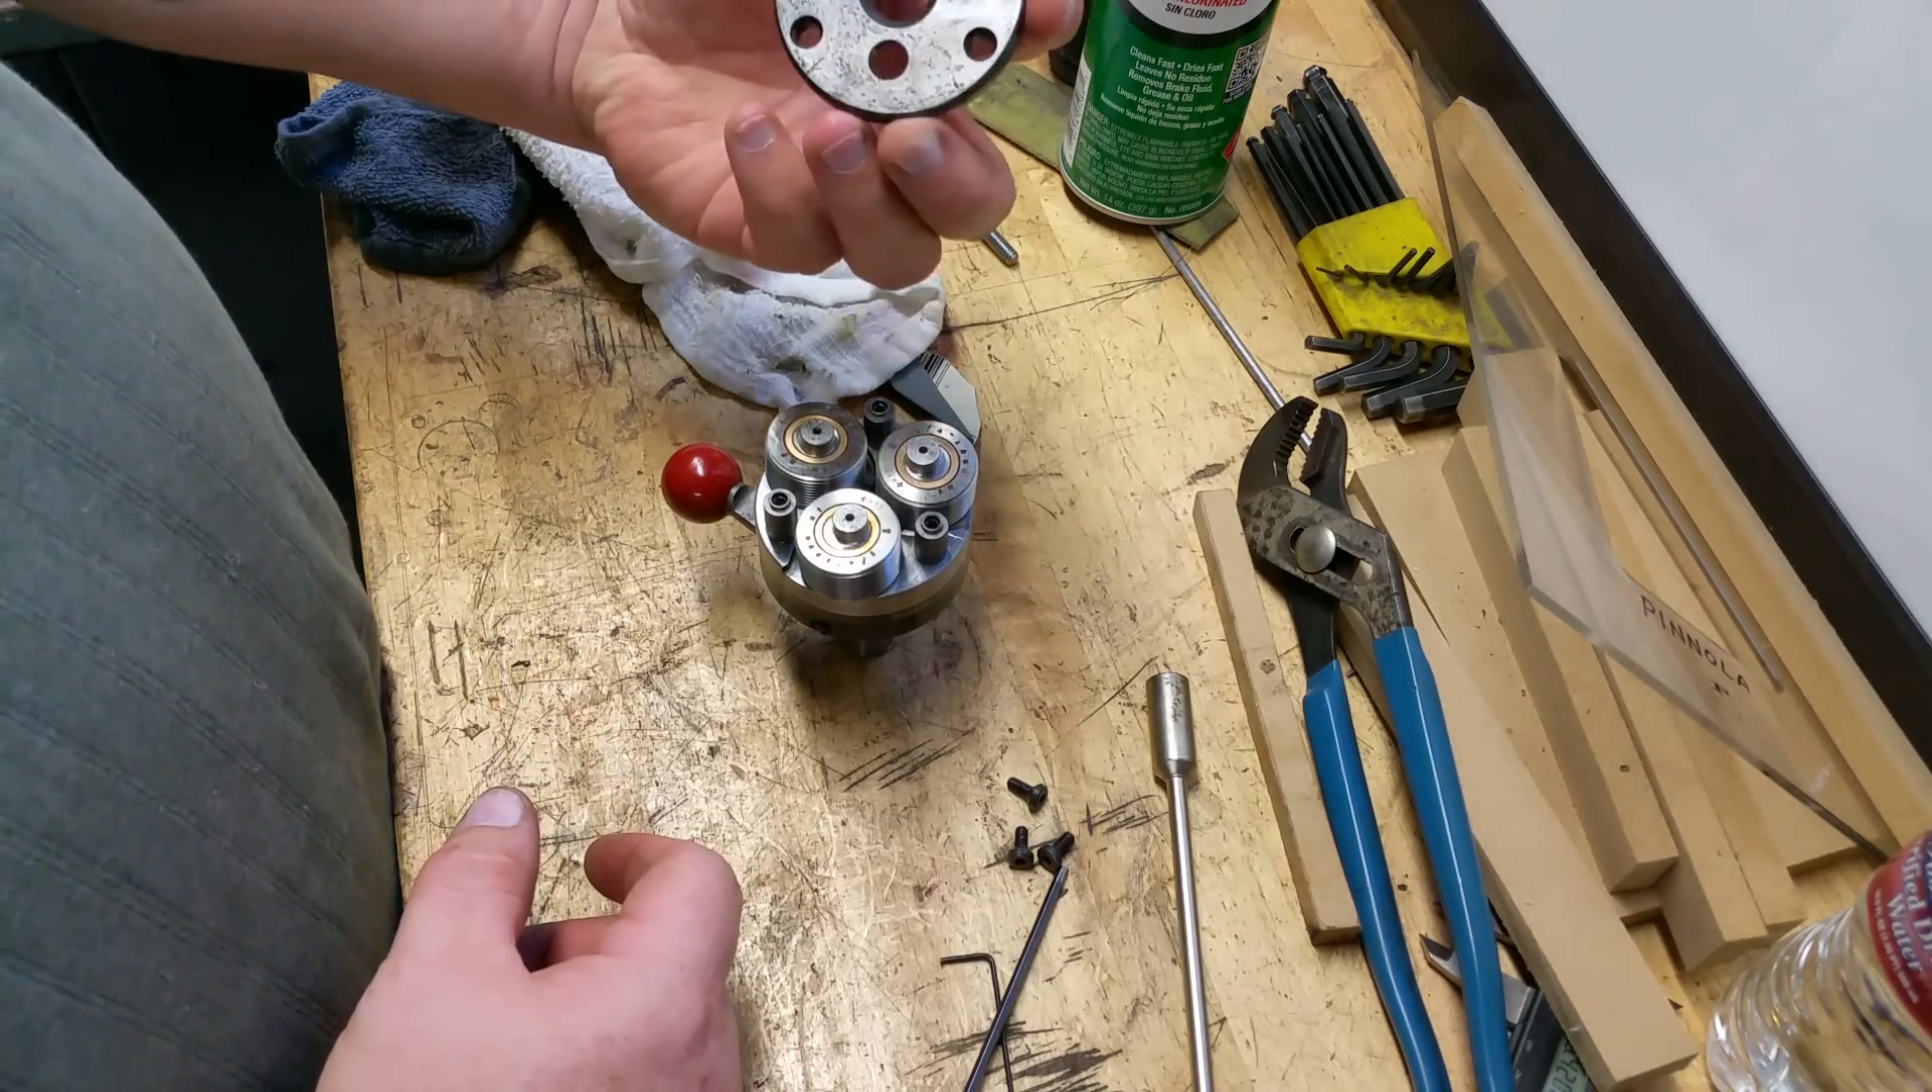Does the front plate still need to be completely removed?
No.